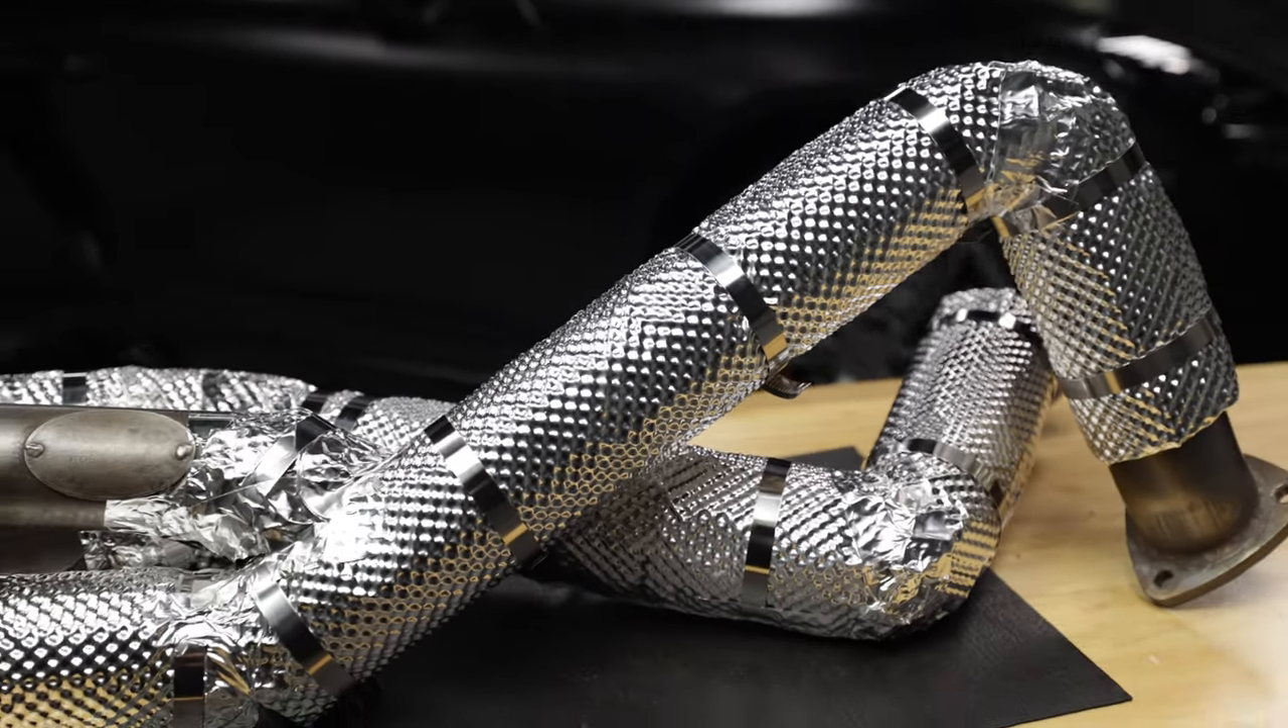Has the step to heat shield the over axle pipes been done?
Yes.